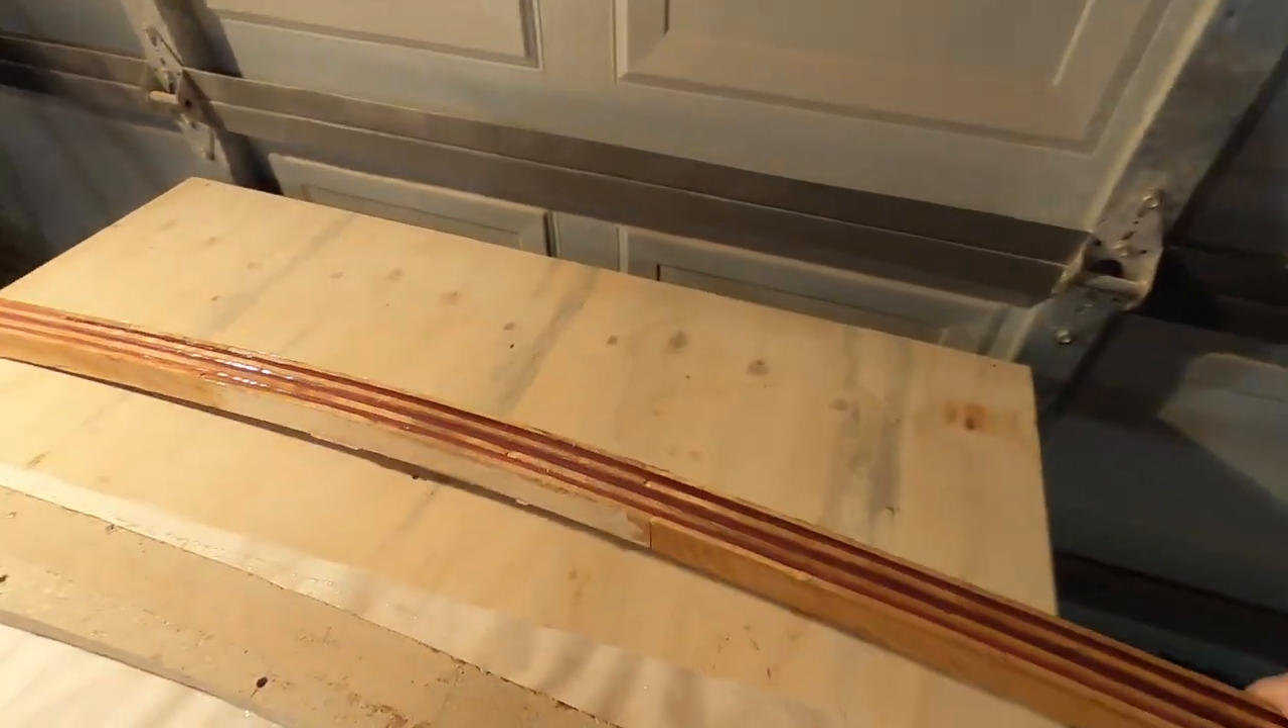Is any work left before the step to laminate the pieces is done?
No.